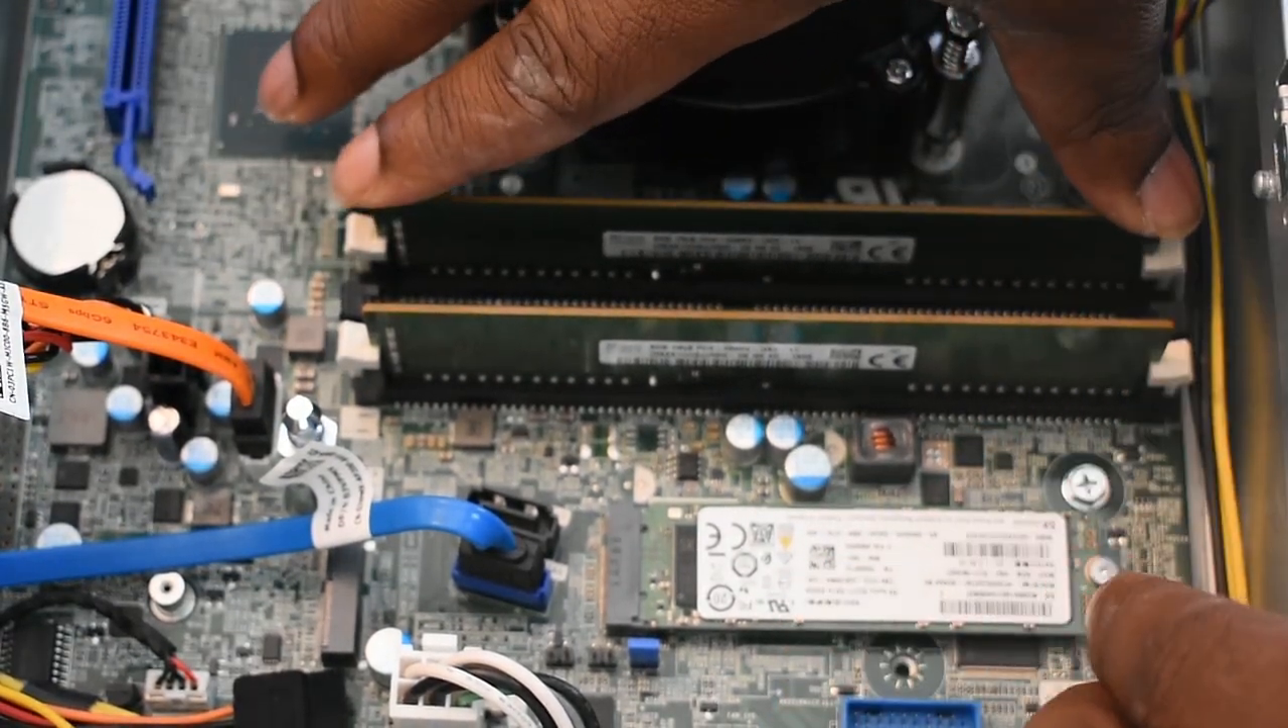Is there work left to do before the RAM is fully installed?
No.